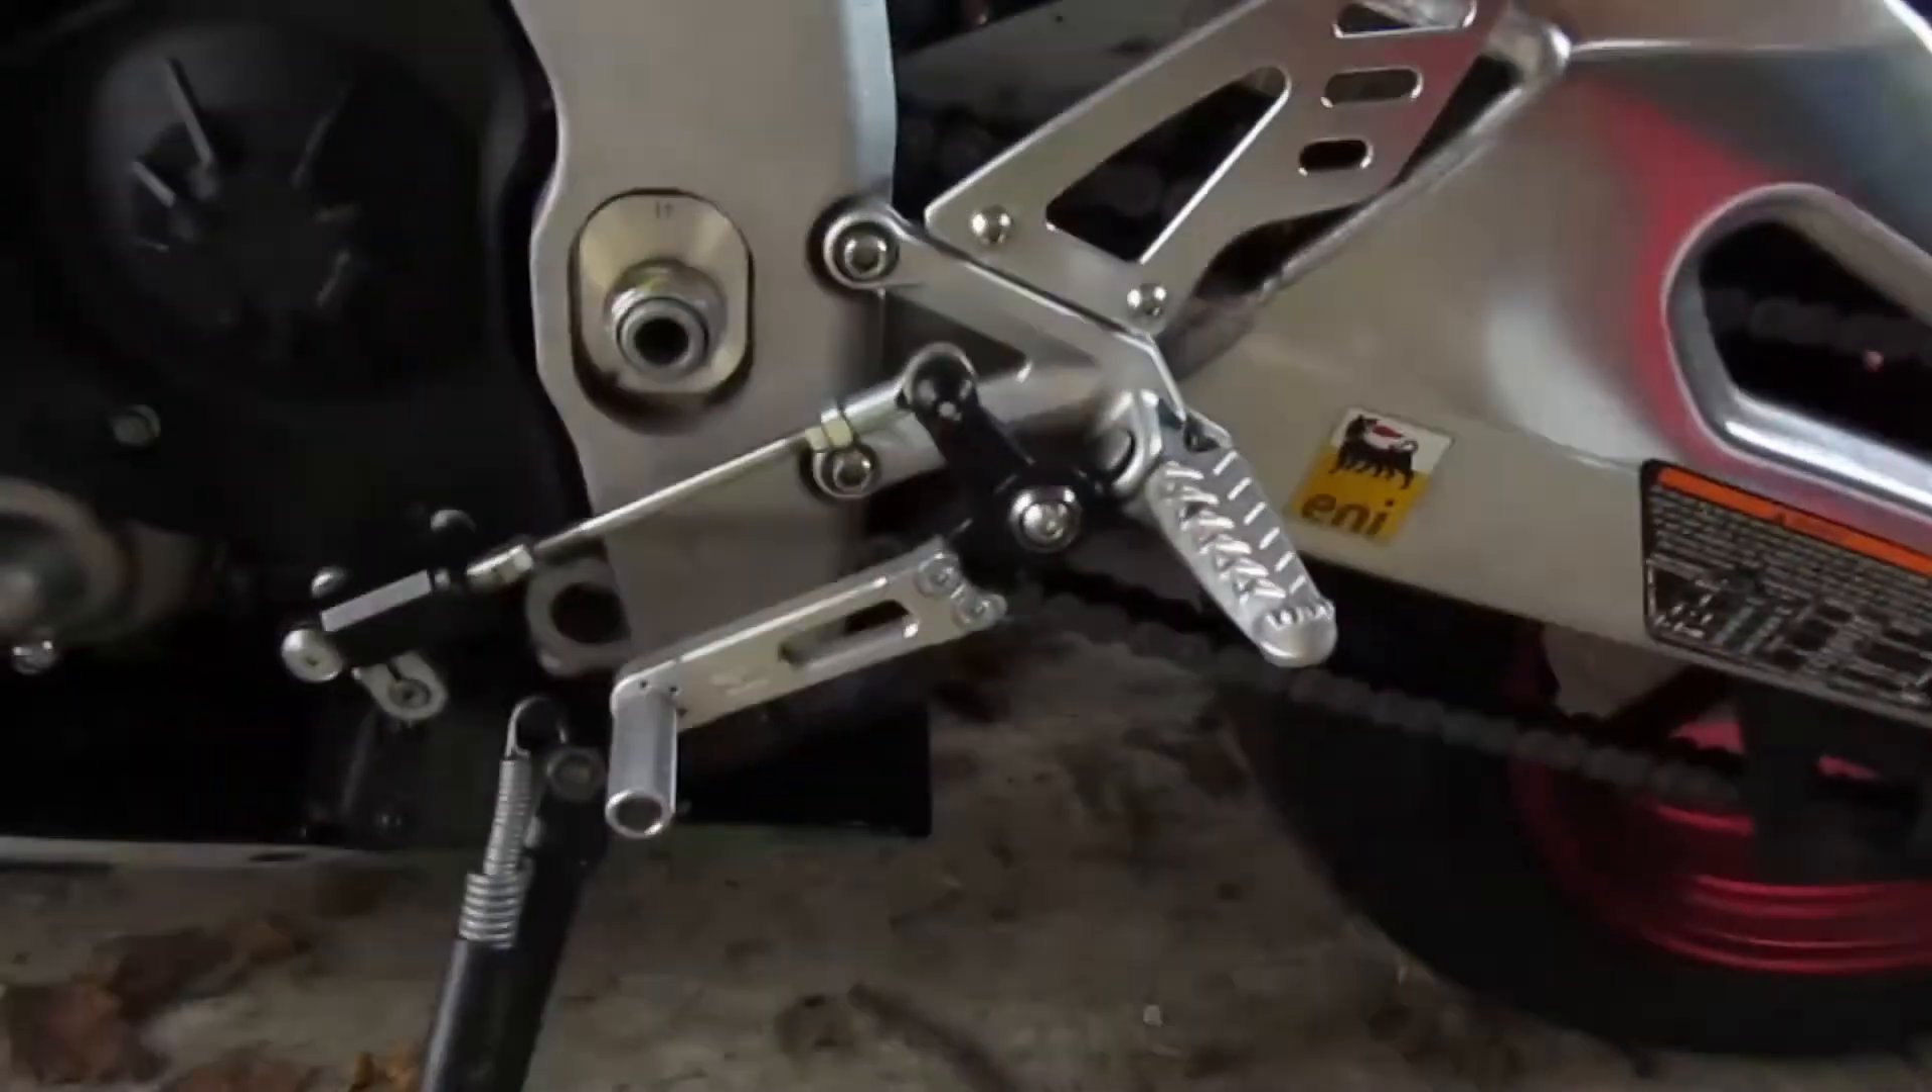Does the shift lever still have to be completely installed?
No.